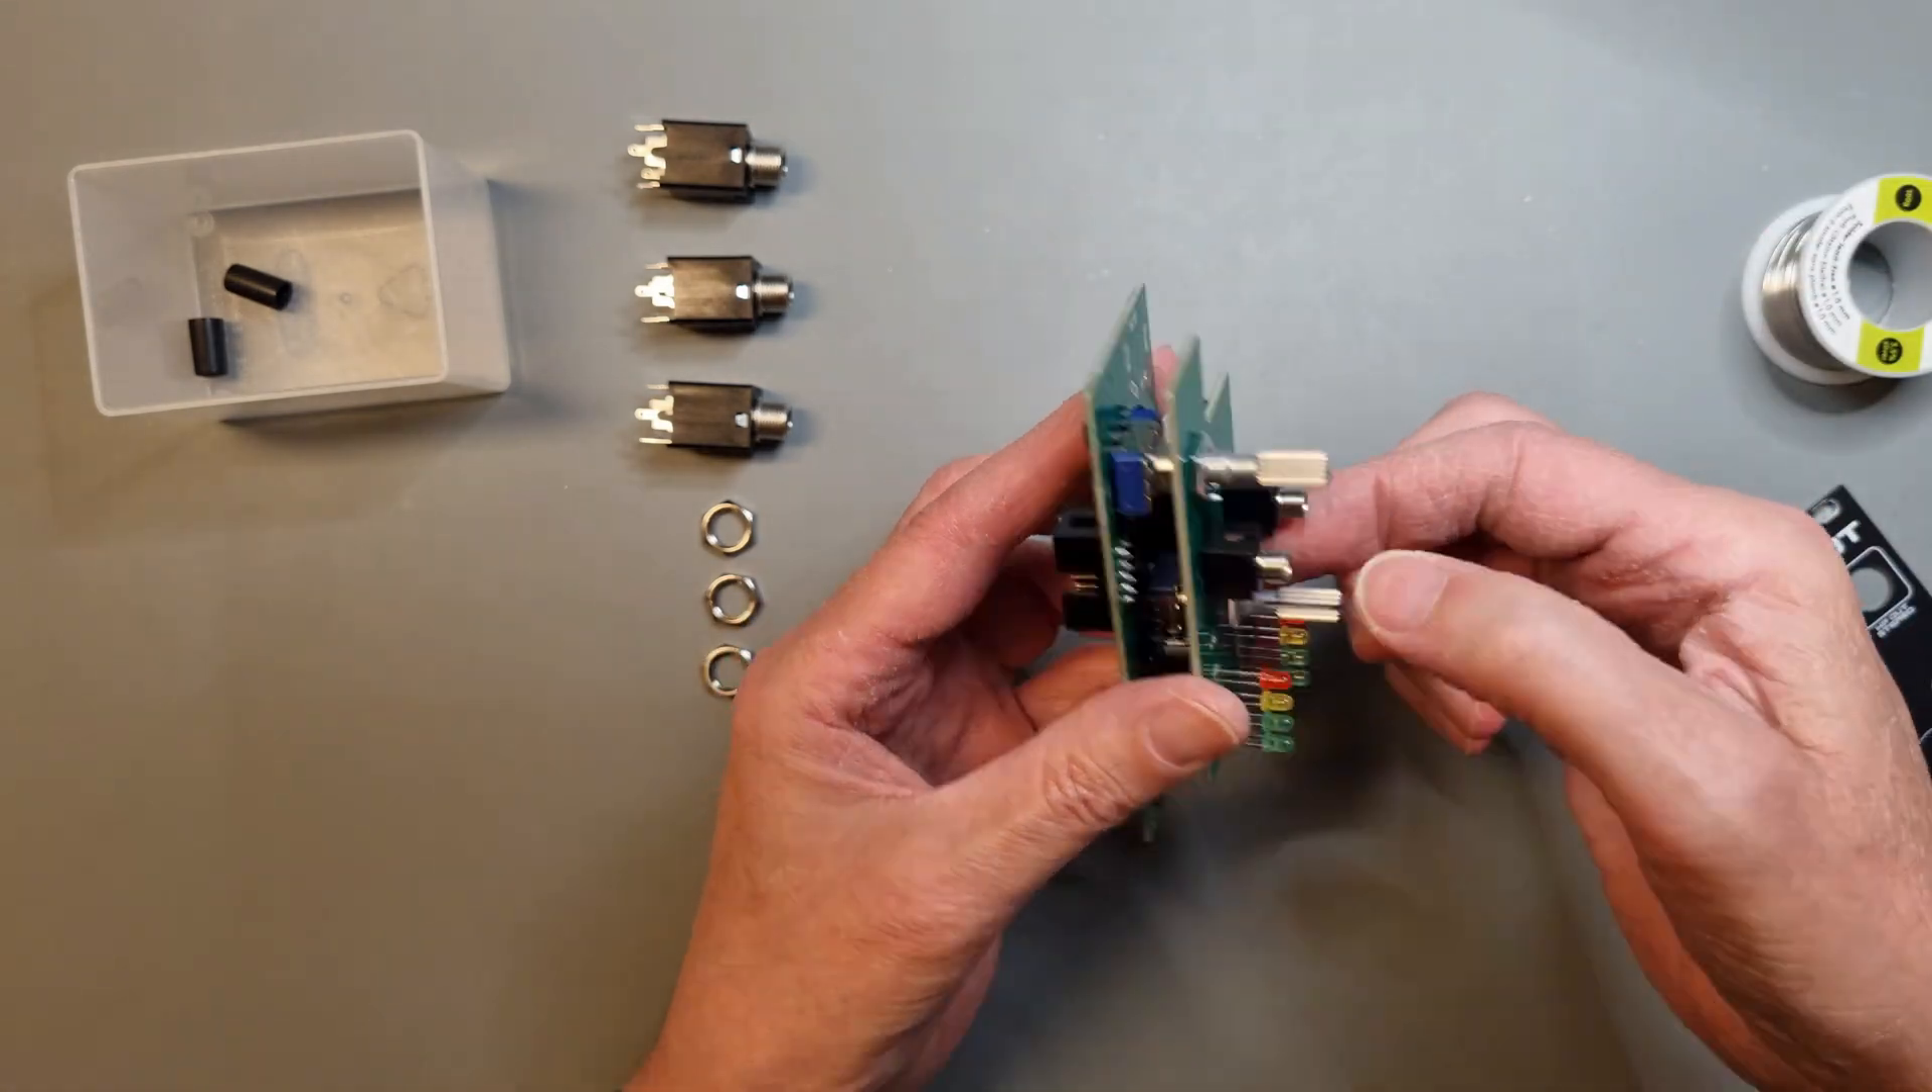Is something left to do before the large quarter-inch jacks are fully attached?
Yes.